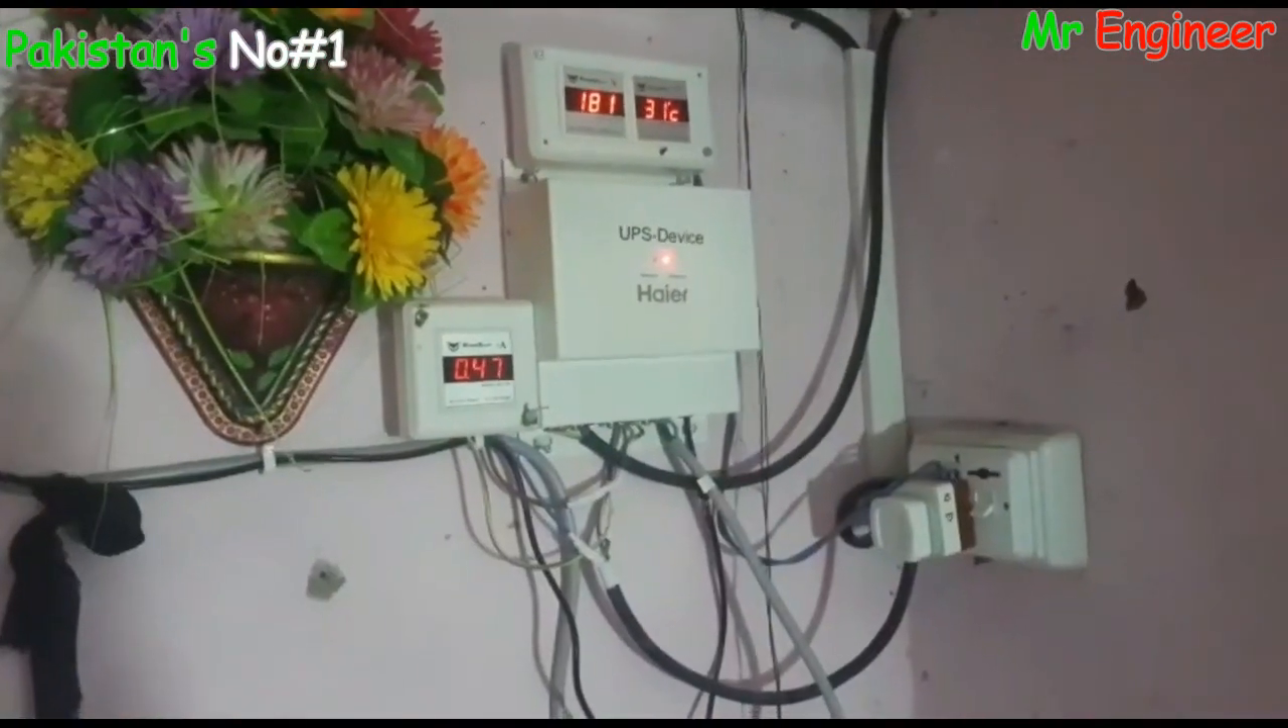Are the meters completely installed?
Yes.